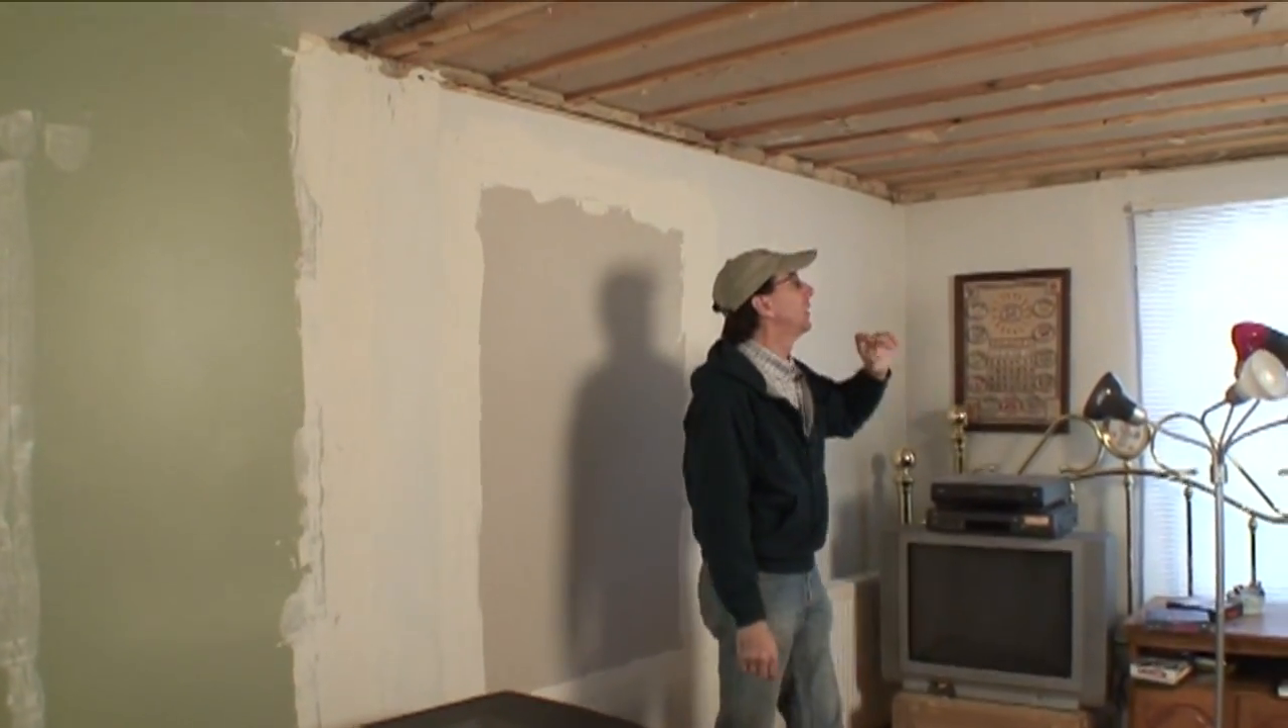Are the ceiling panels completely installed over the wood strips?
No.